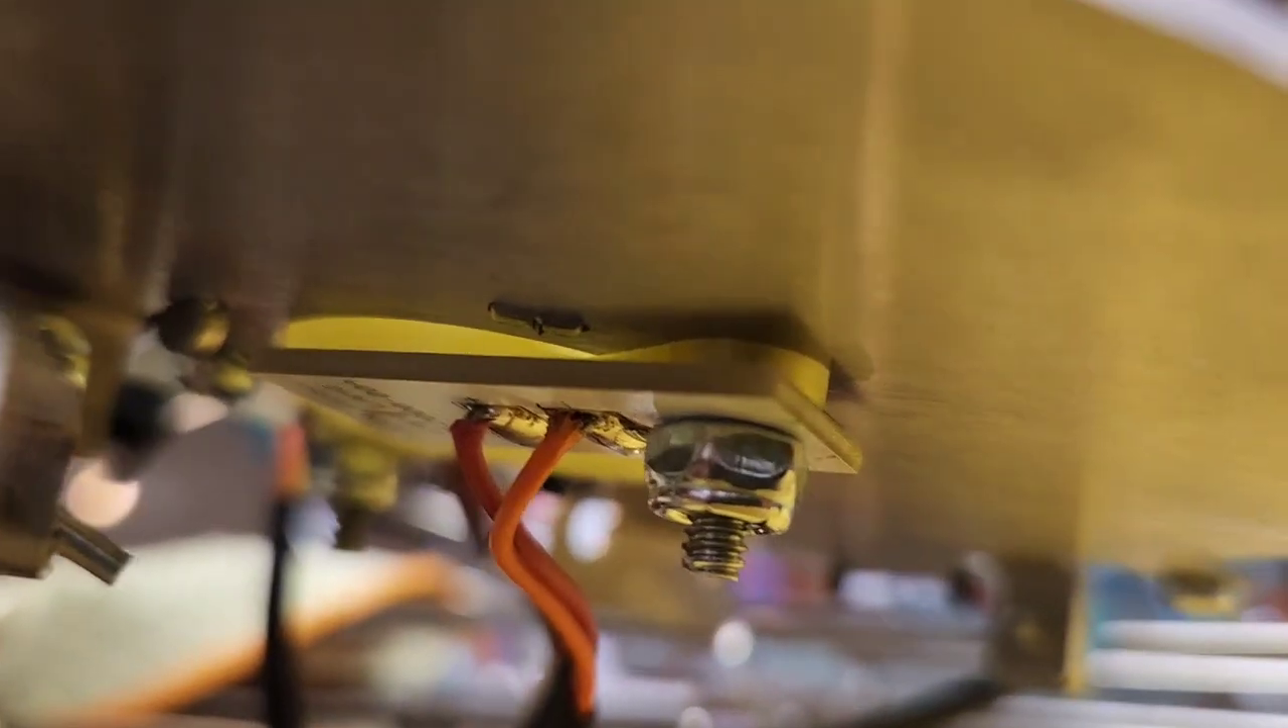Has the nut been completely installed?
Yes.